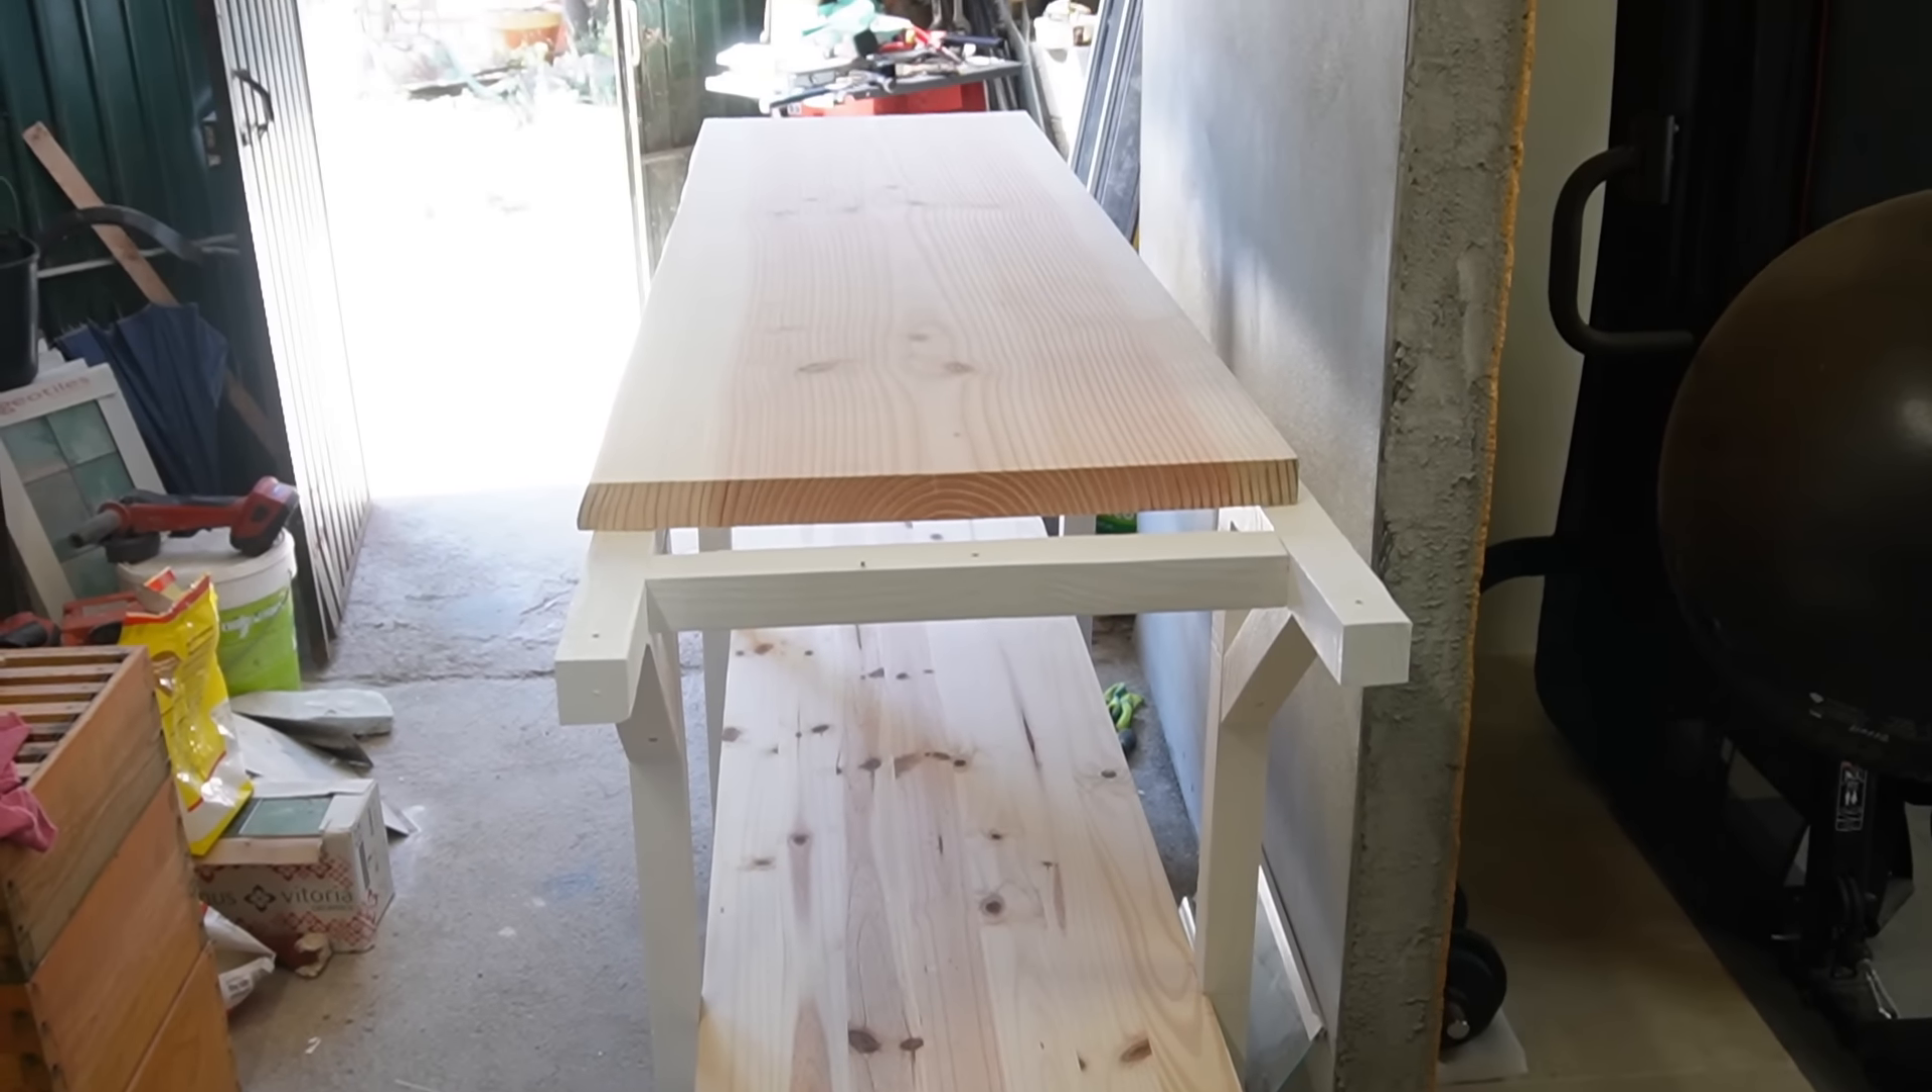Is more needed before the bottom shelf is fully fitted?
No.